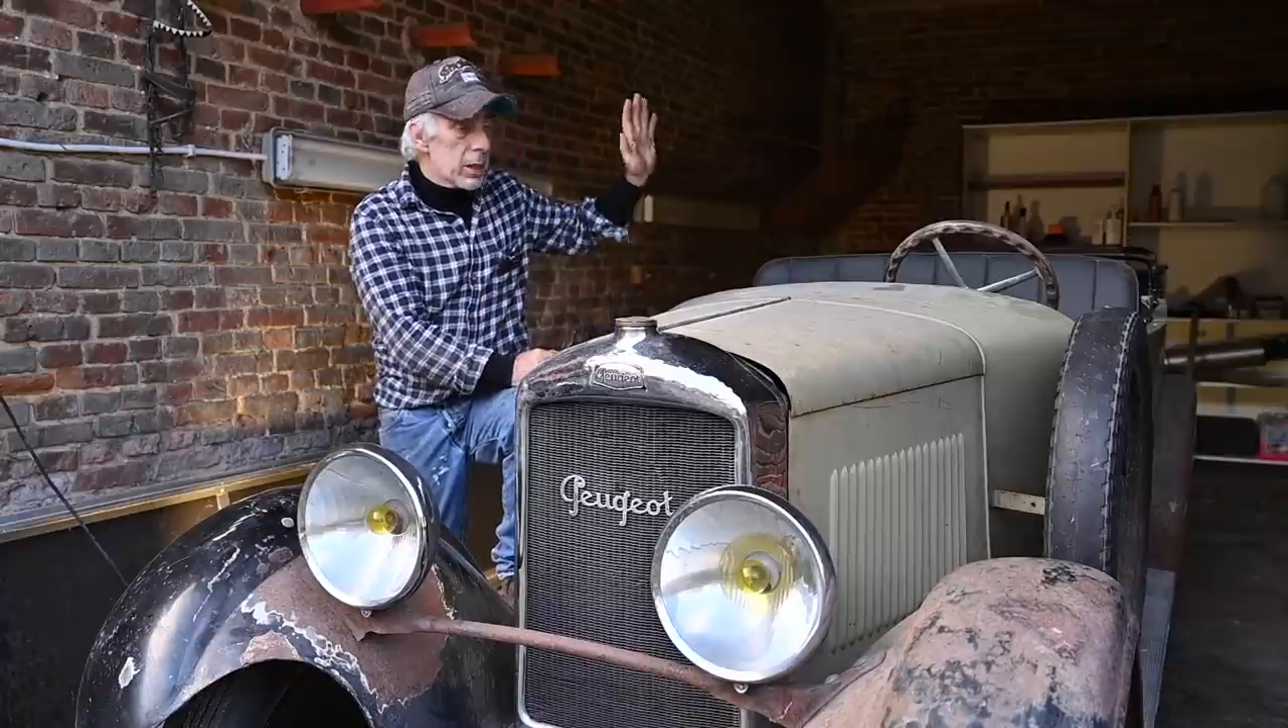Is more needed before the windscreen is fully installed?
Yes.